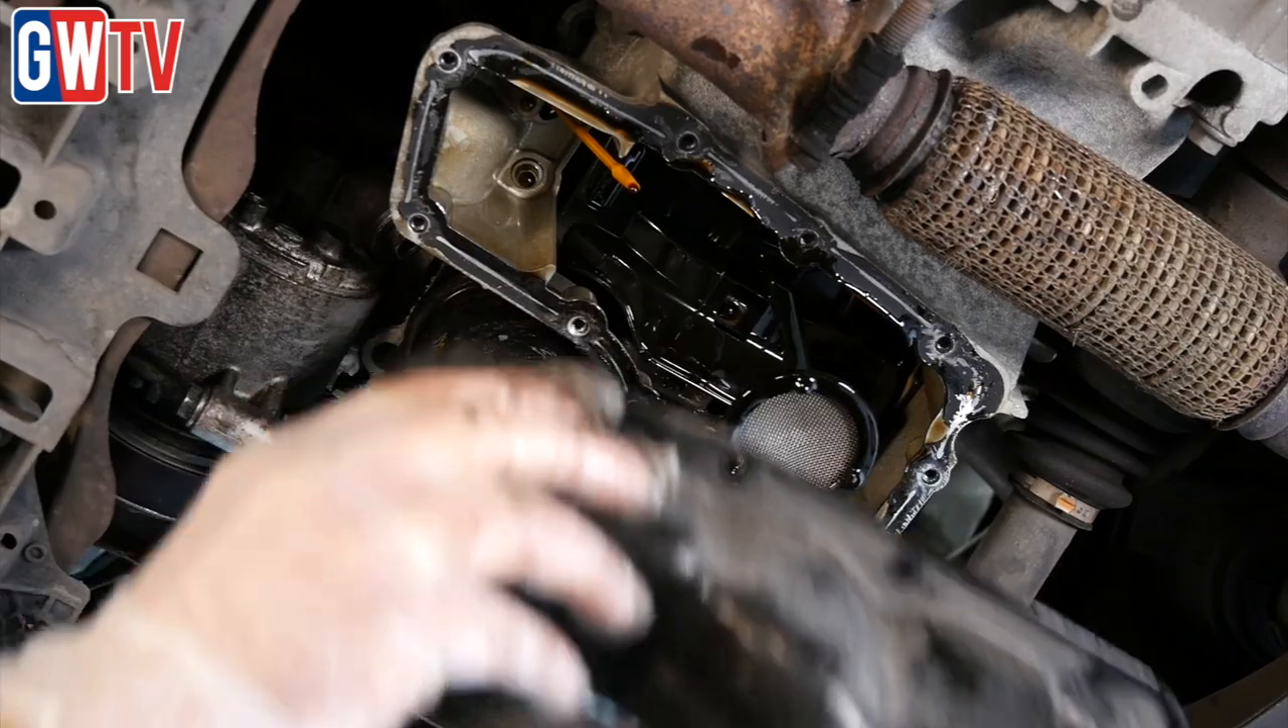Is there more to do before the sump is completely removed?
No.